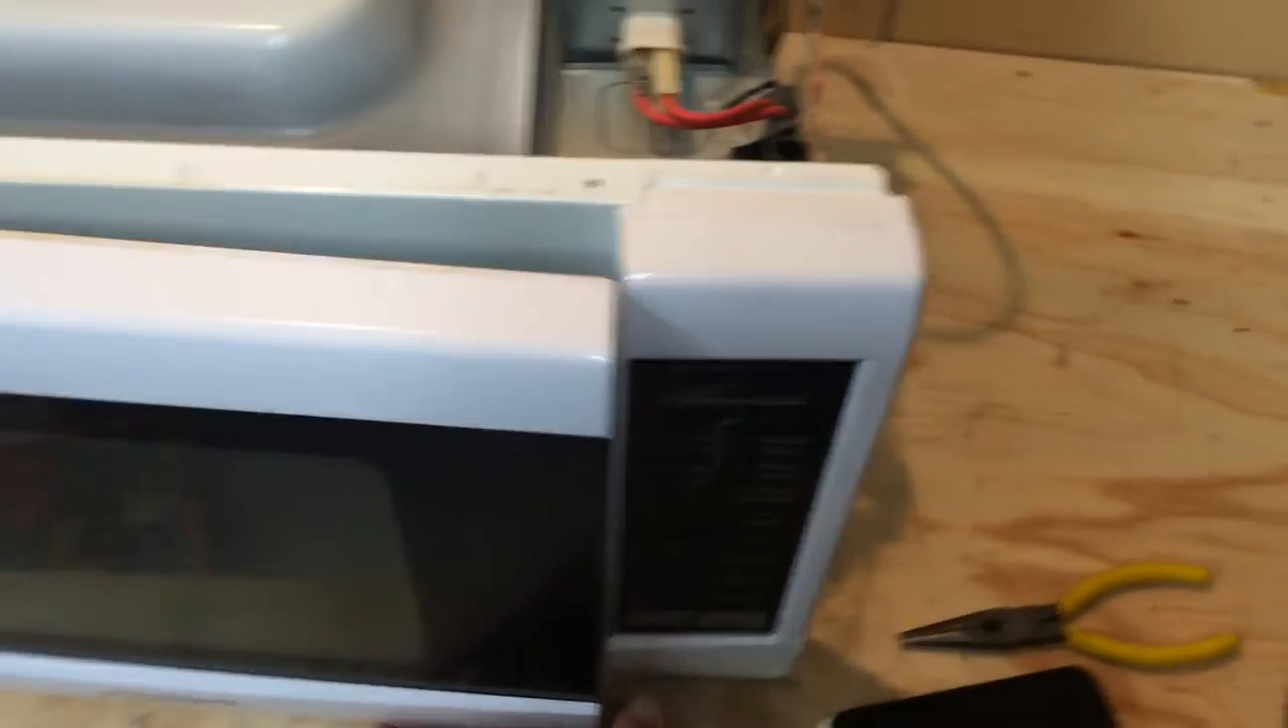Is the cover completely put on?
No.